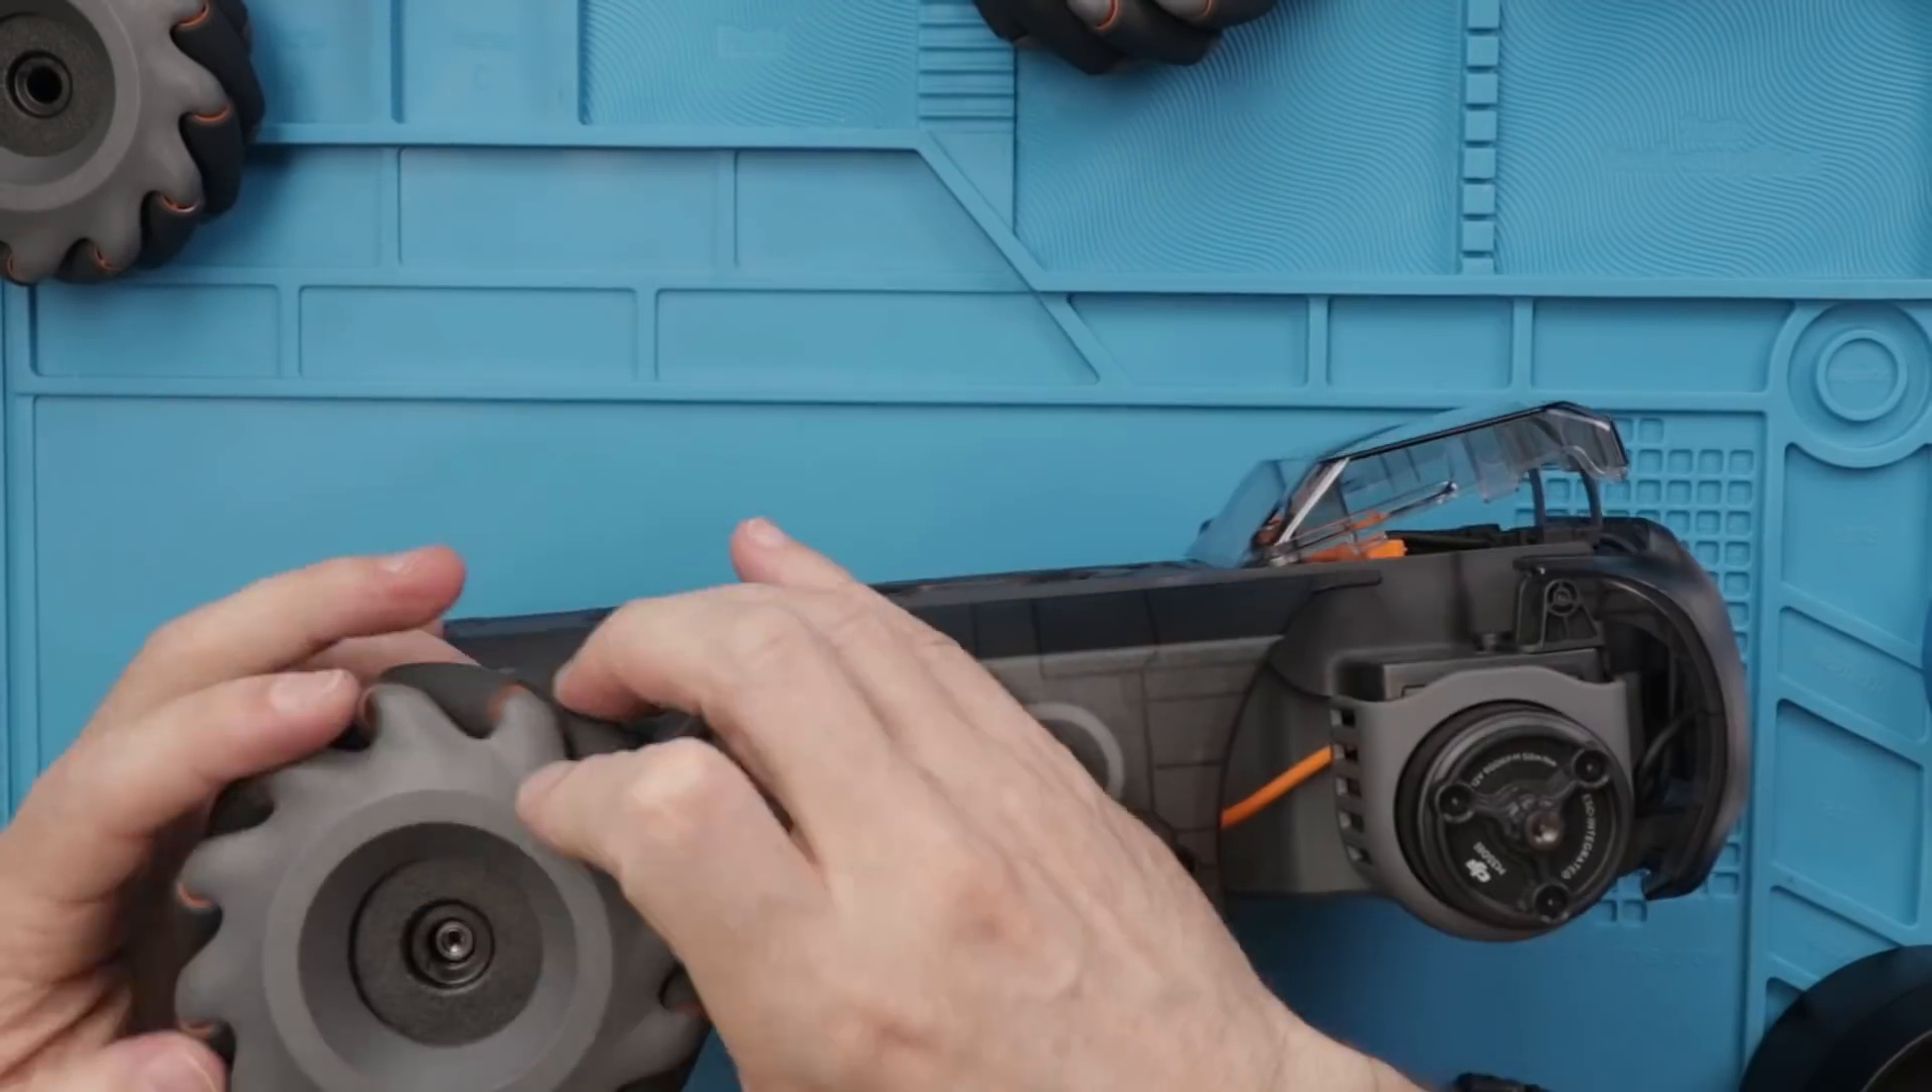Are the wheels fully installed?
No.